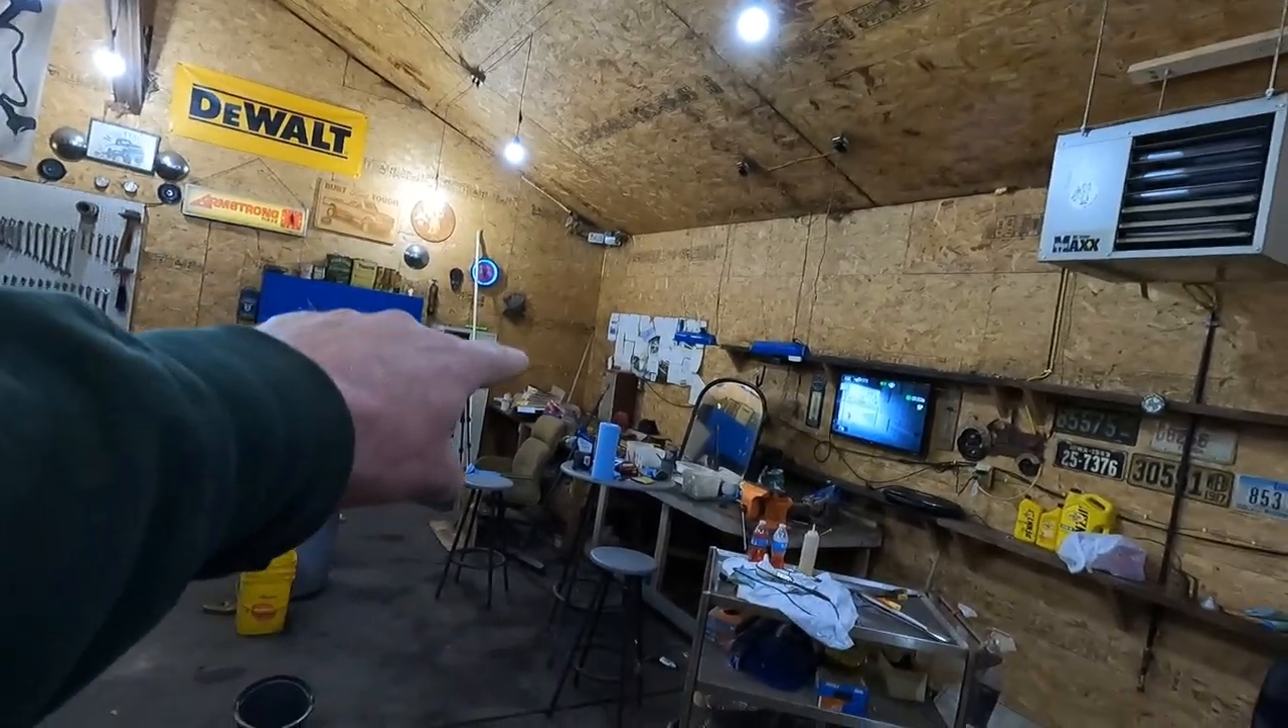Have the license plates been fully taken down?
No.